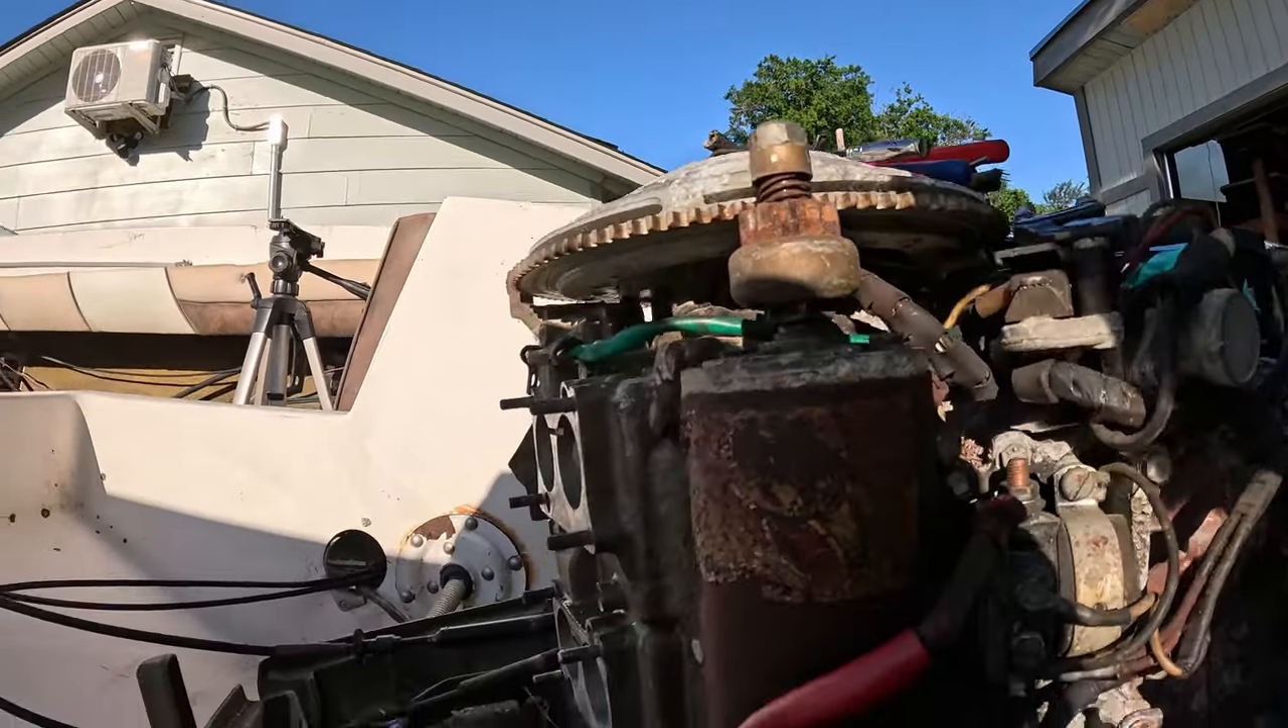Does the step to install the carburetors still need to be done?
Yes.